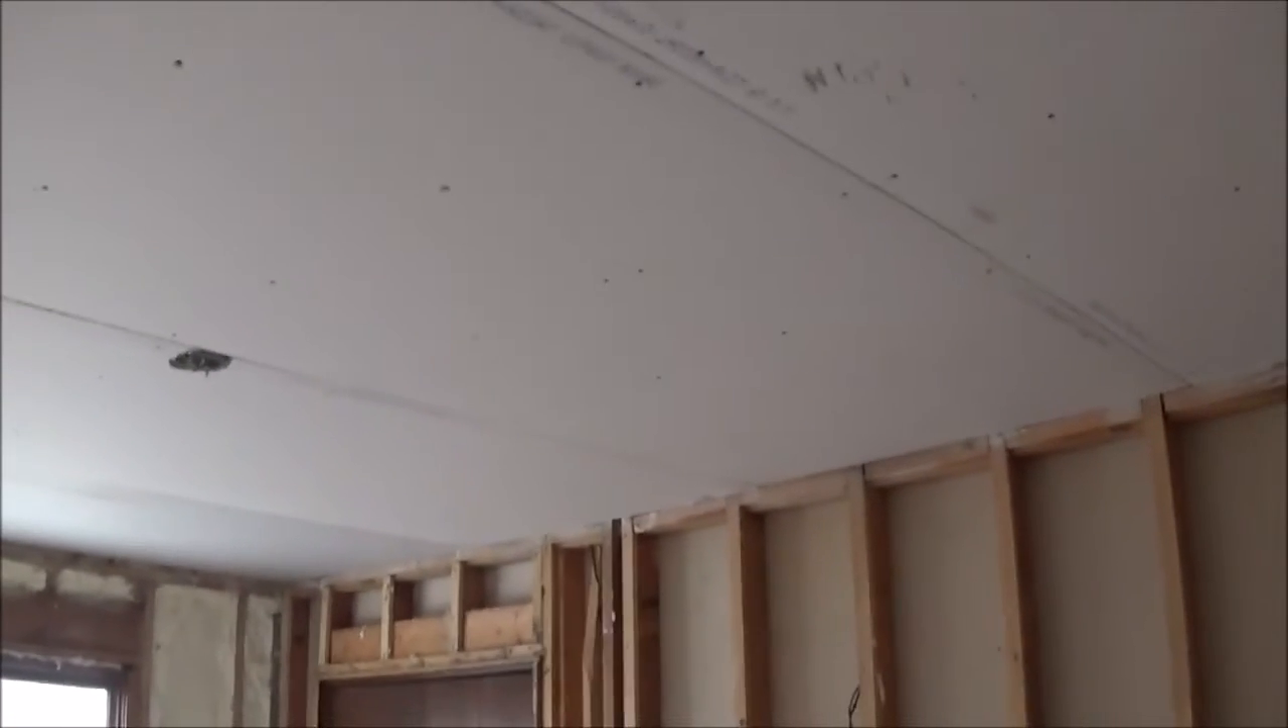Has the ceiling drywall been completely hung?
Yes.